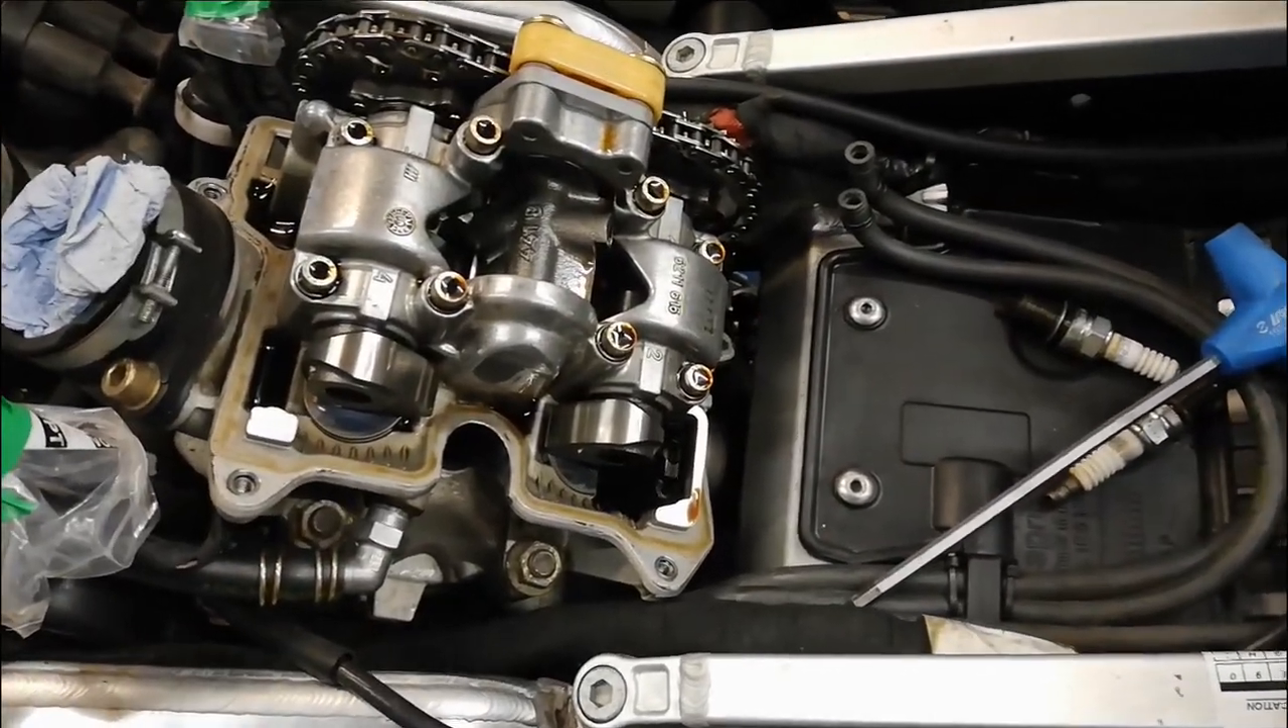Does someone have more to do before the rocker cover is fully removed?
No.